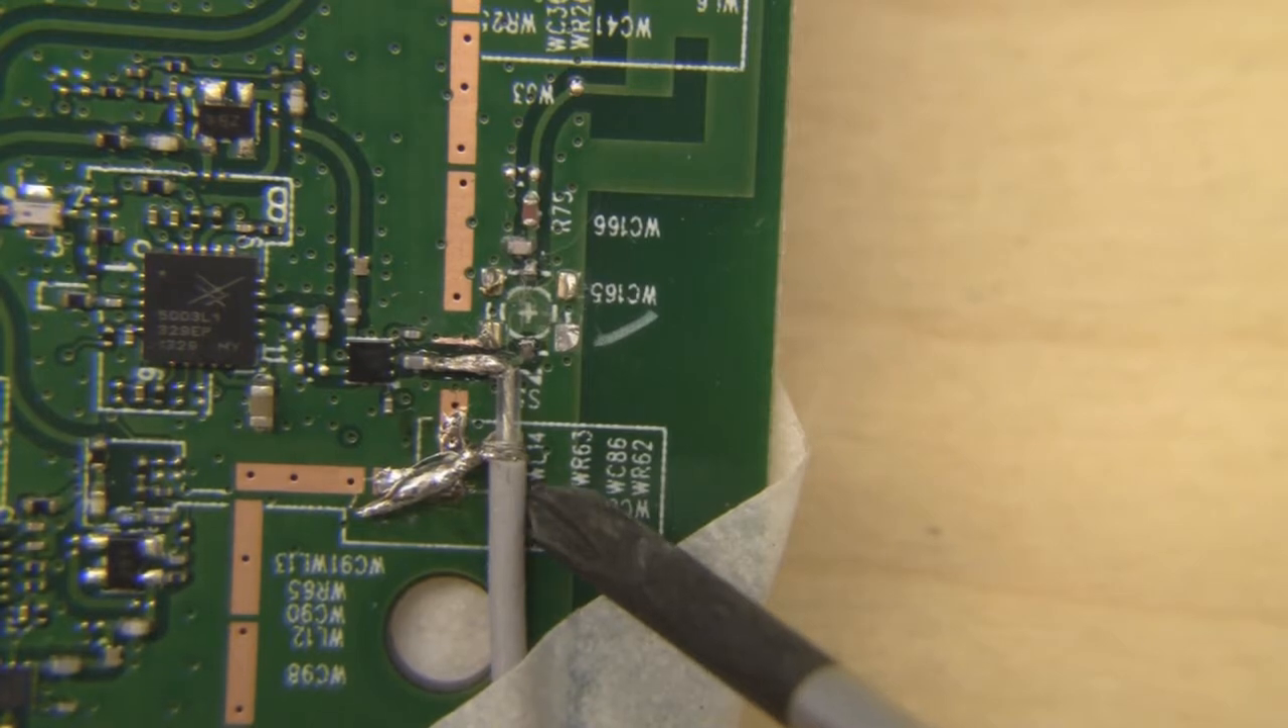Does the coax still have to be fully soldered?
No.